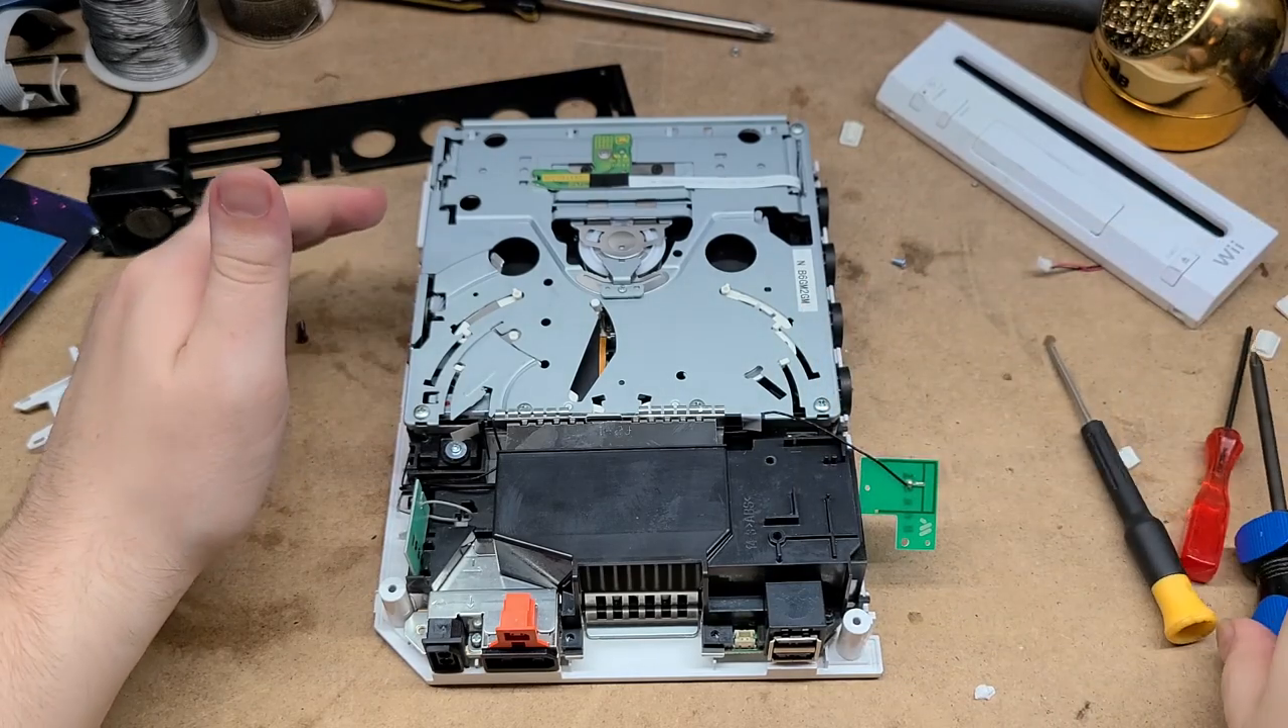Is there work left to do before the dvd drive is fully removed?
Yes.